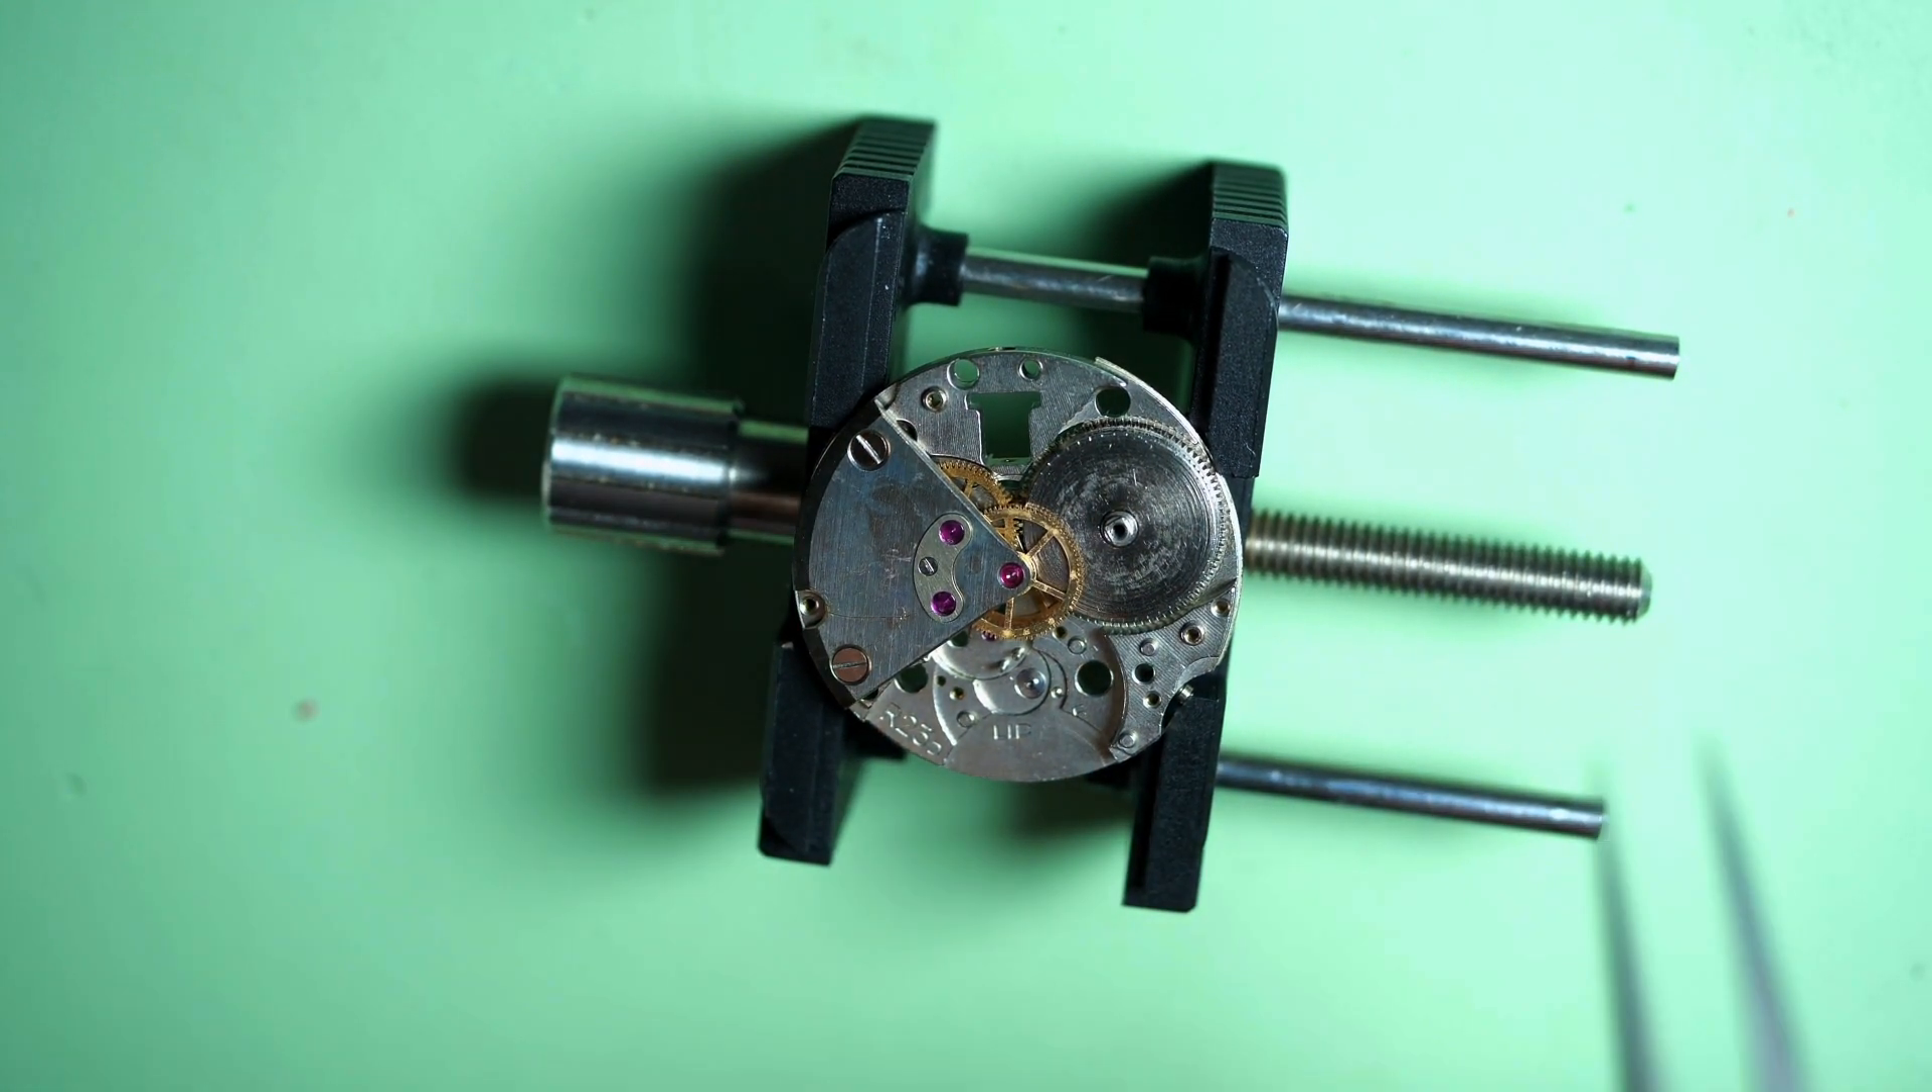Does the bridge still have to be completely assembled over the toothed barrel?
Yes.